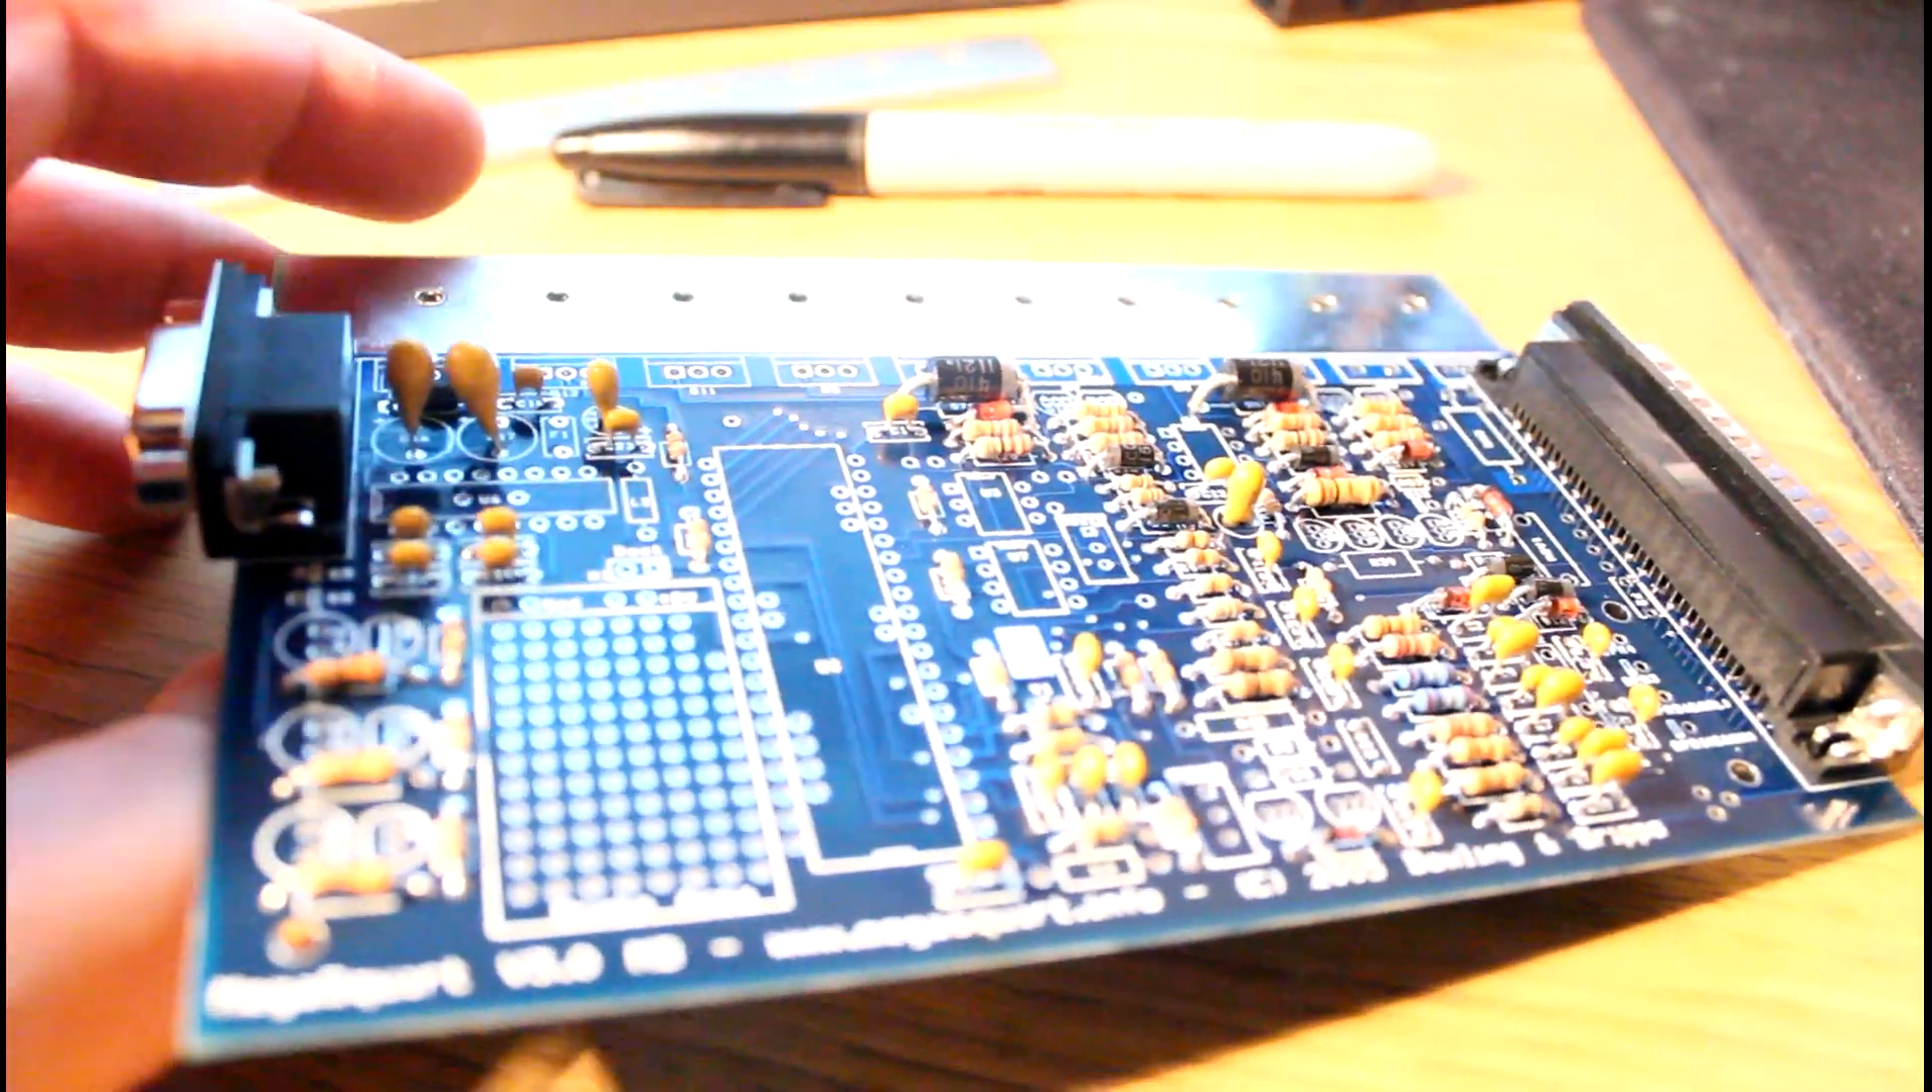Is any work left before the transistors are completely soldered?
Yes.